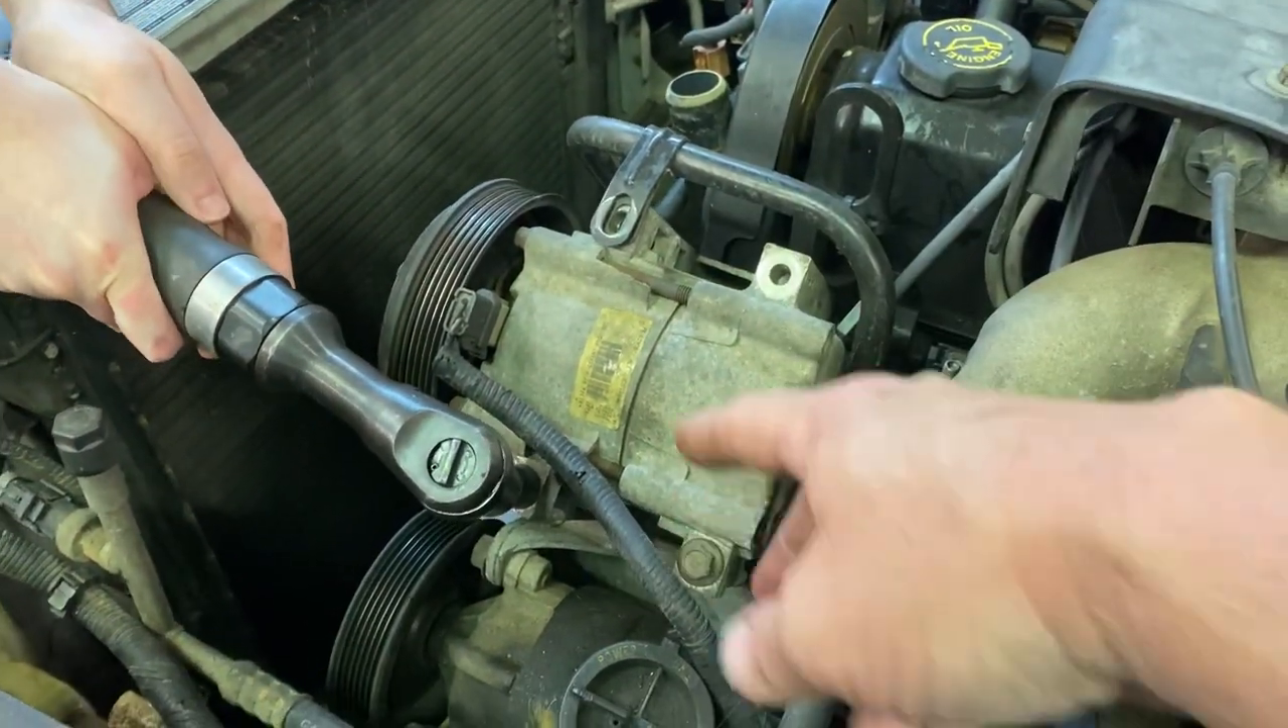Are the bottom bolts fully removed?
No.